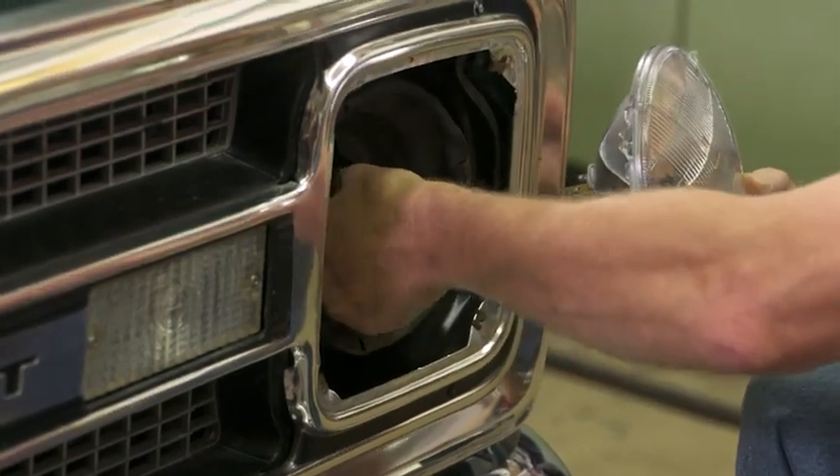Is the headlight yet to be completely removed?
No.